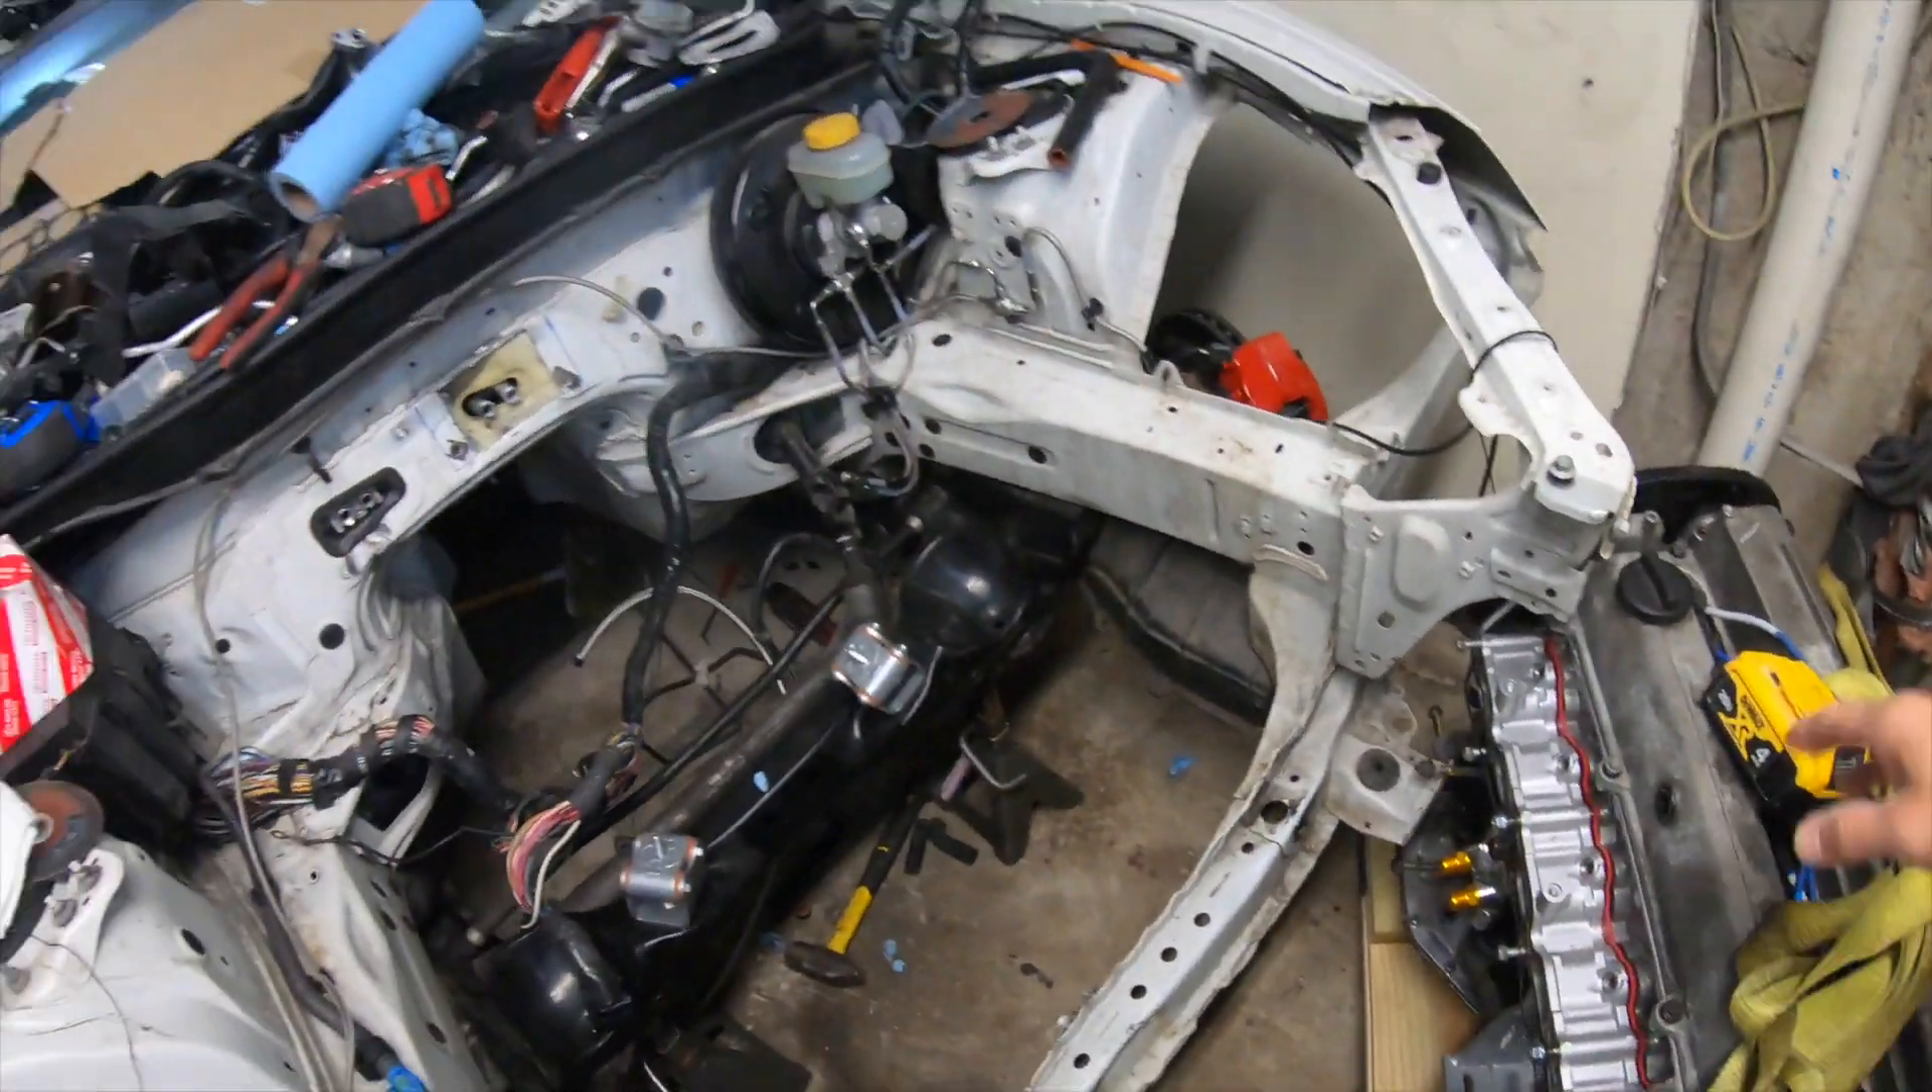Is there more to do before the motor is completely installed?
Yes.